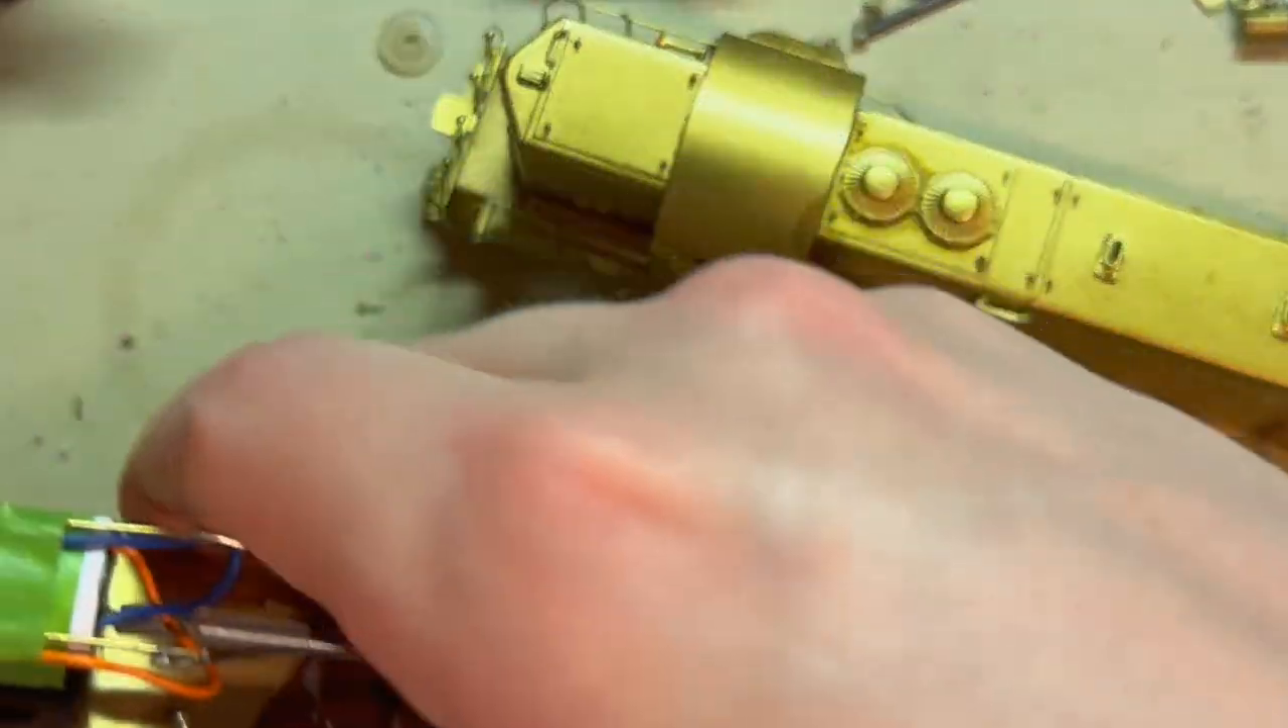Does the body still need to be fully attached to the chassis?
Yes.